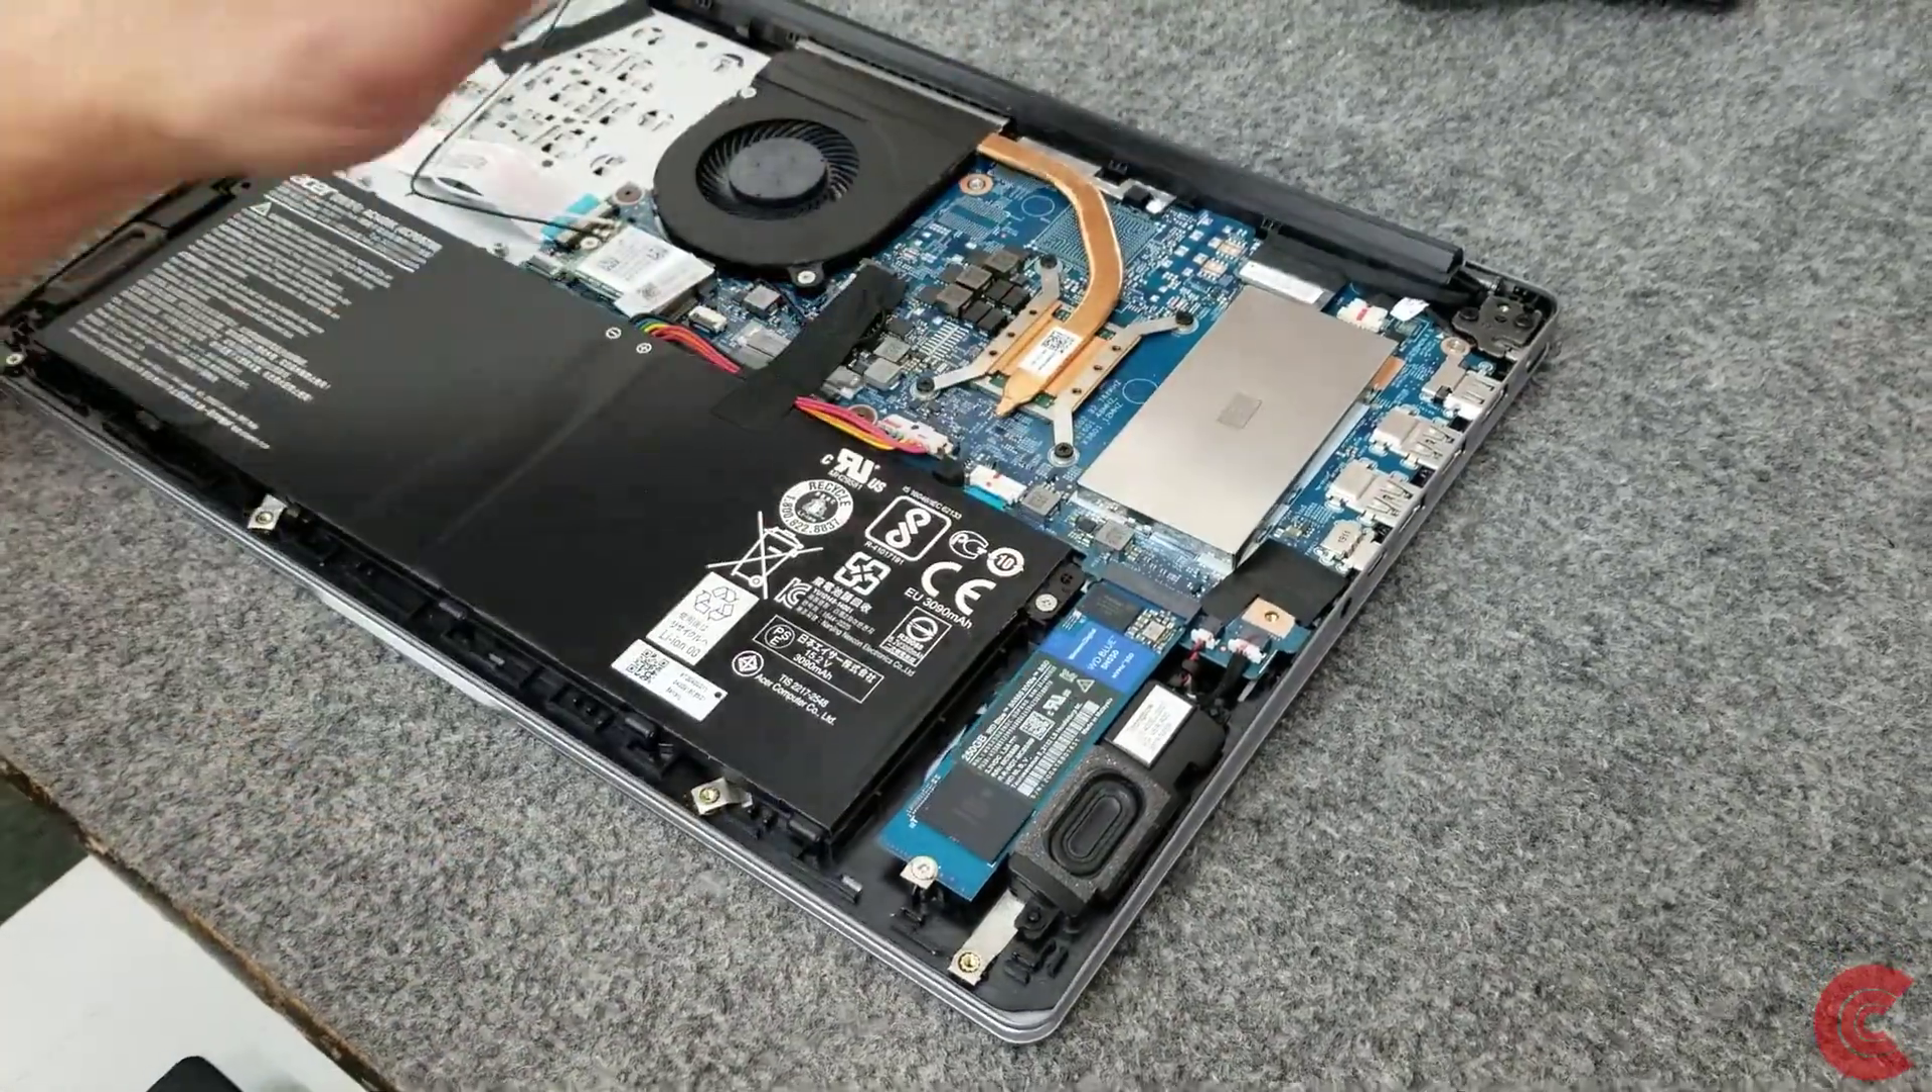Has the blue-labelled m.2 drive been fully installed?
Yes.